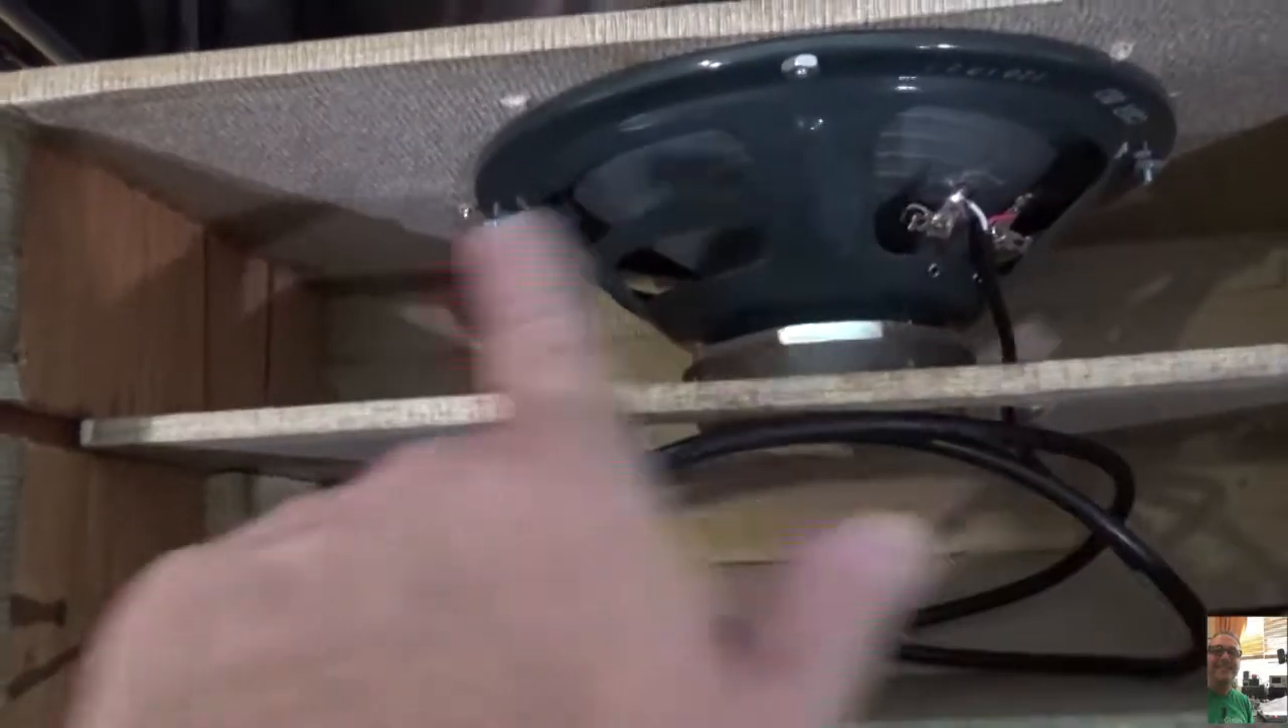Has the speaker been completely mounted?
Yes.